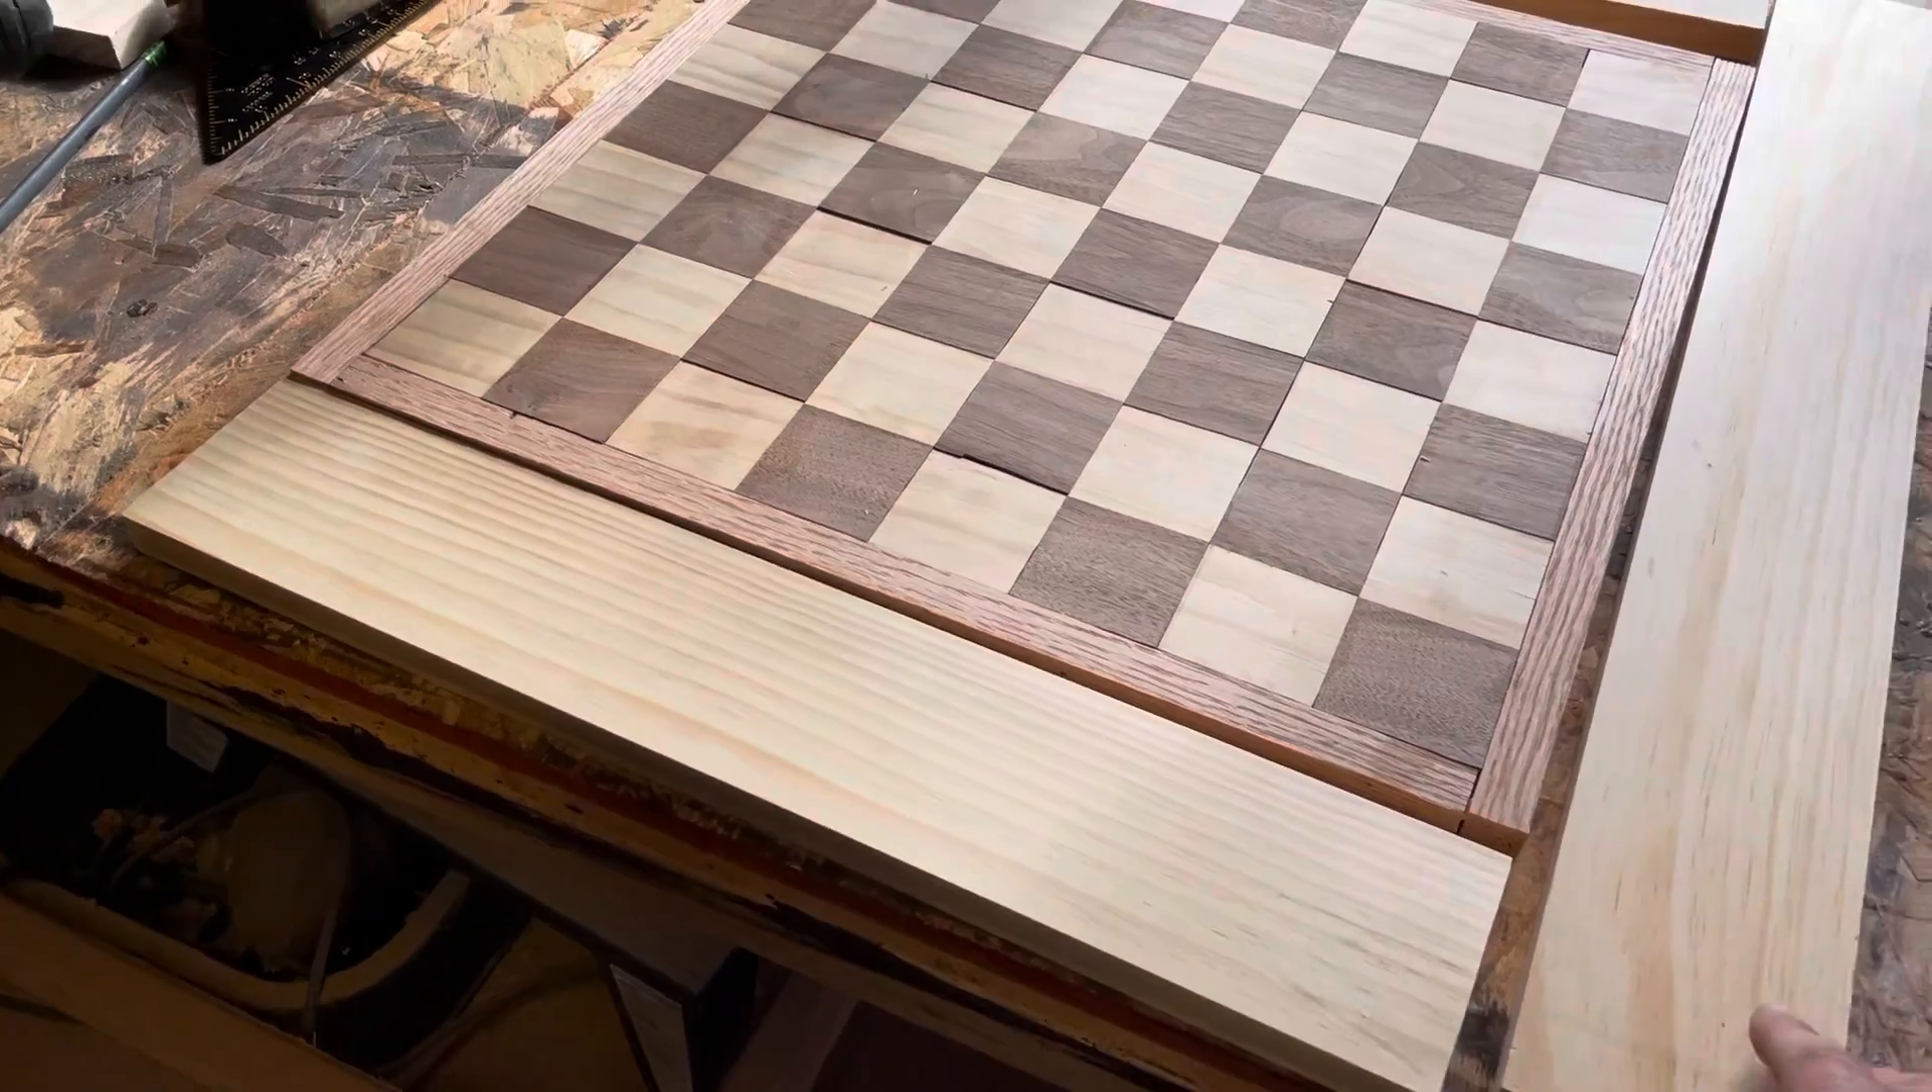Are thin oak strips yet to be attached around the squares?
No.